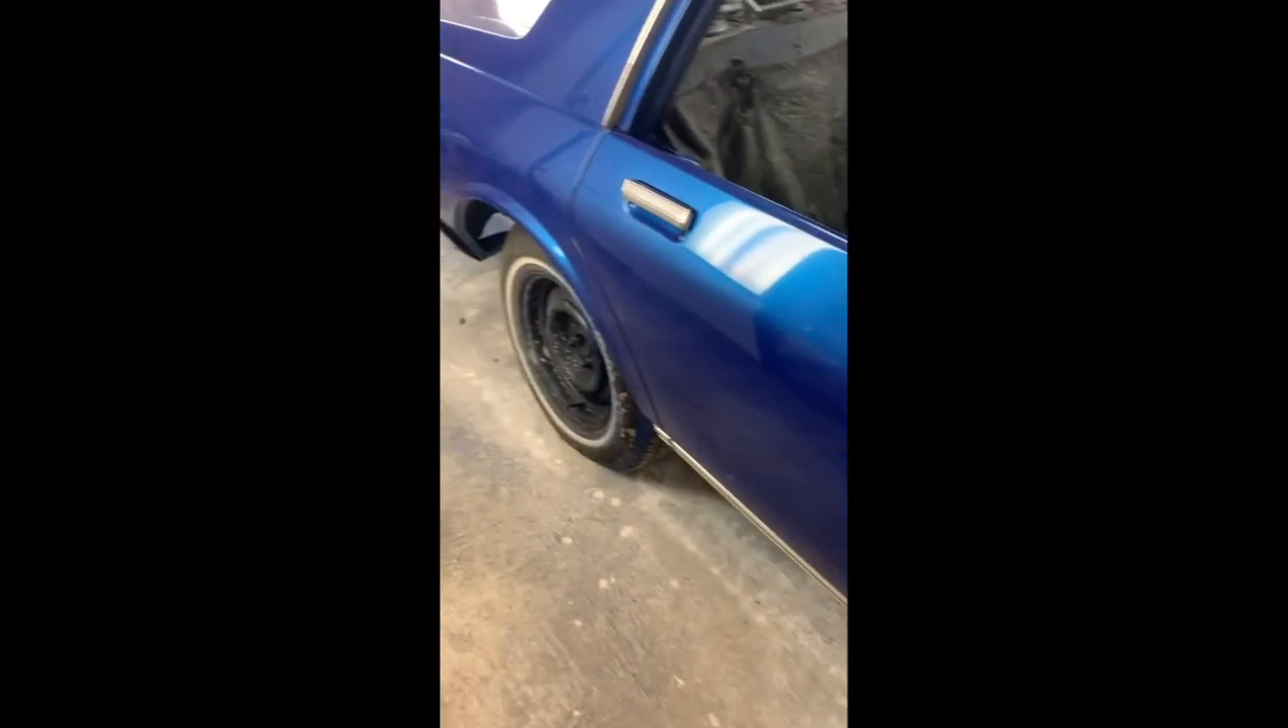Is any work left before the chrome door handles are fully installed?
No.